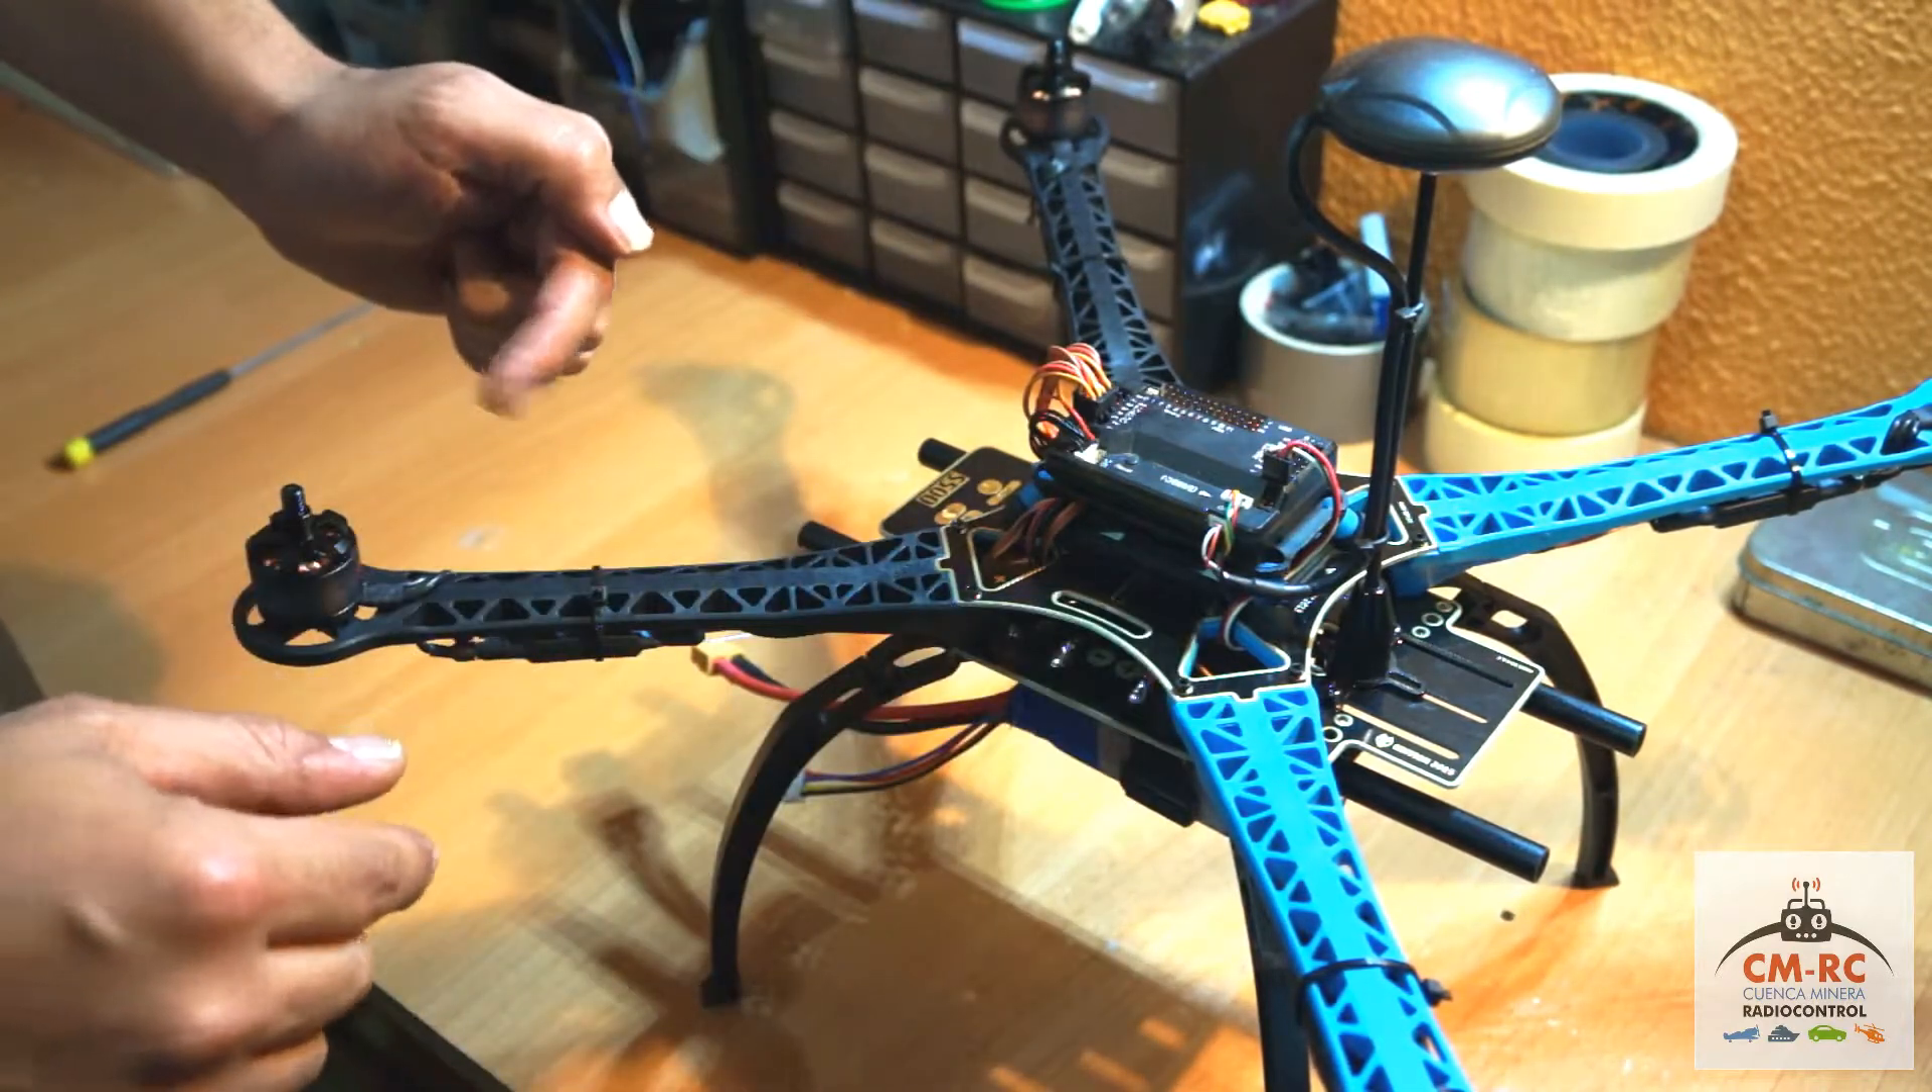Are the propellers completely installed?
No.